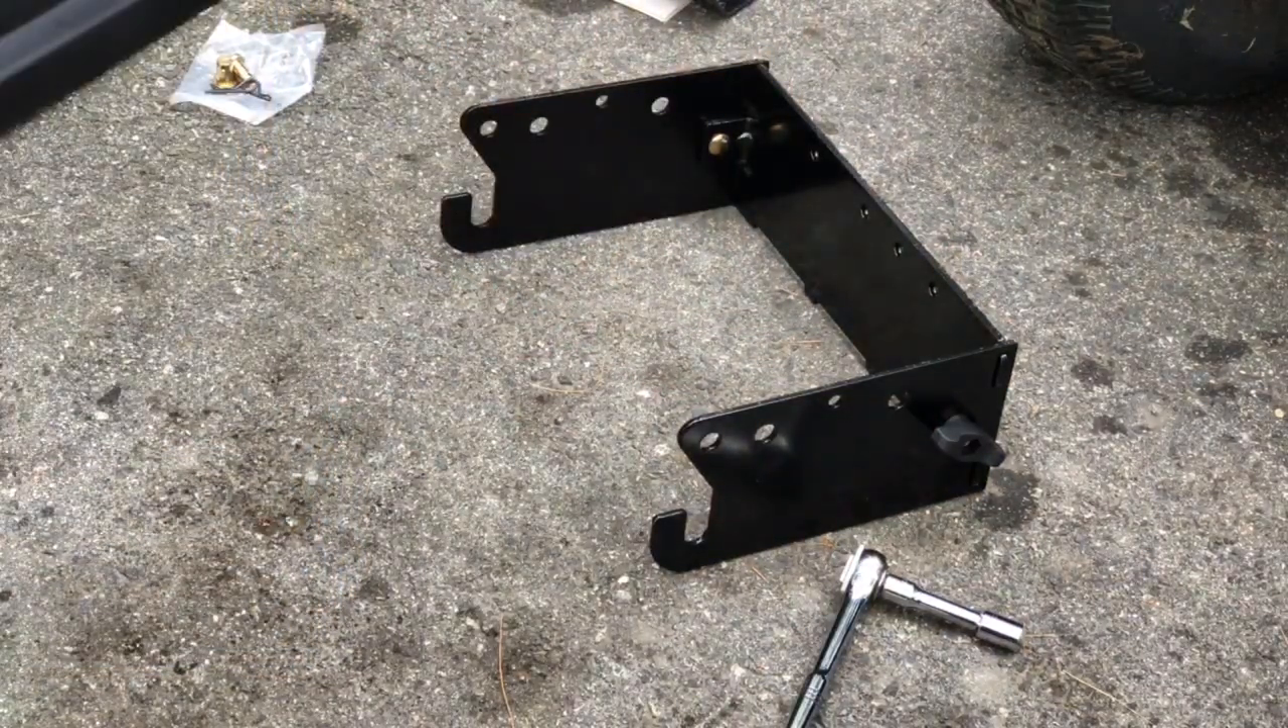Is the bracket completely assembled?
Yes.